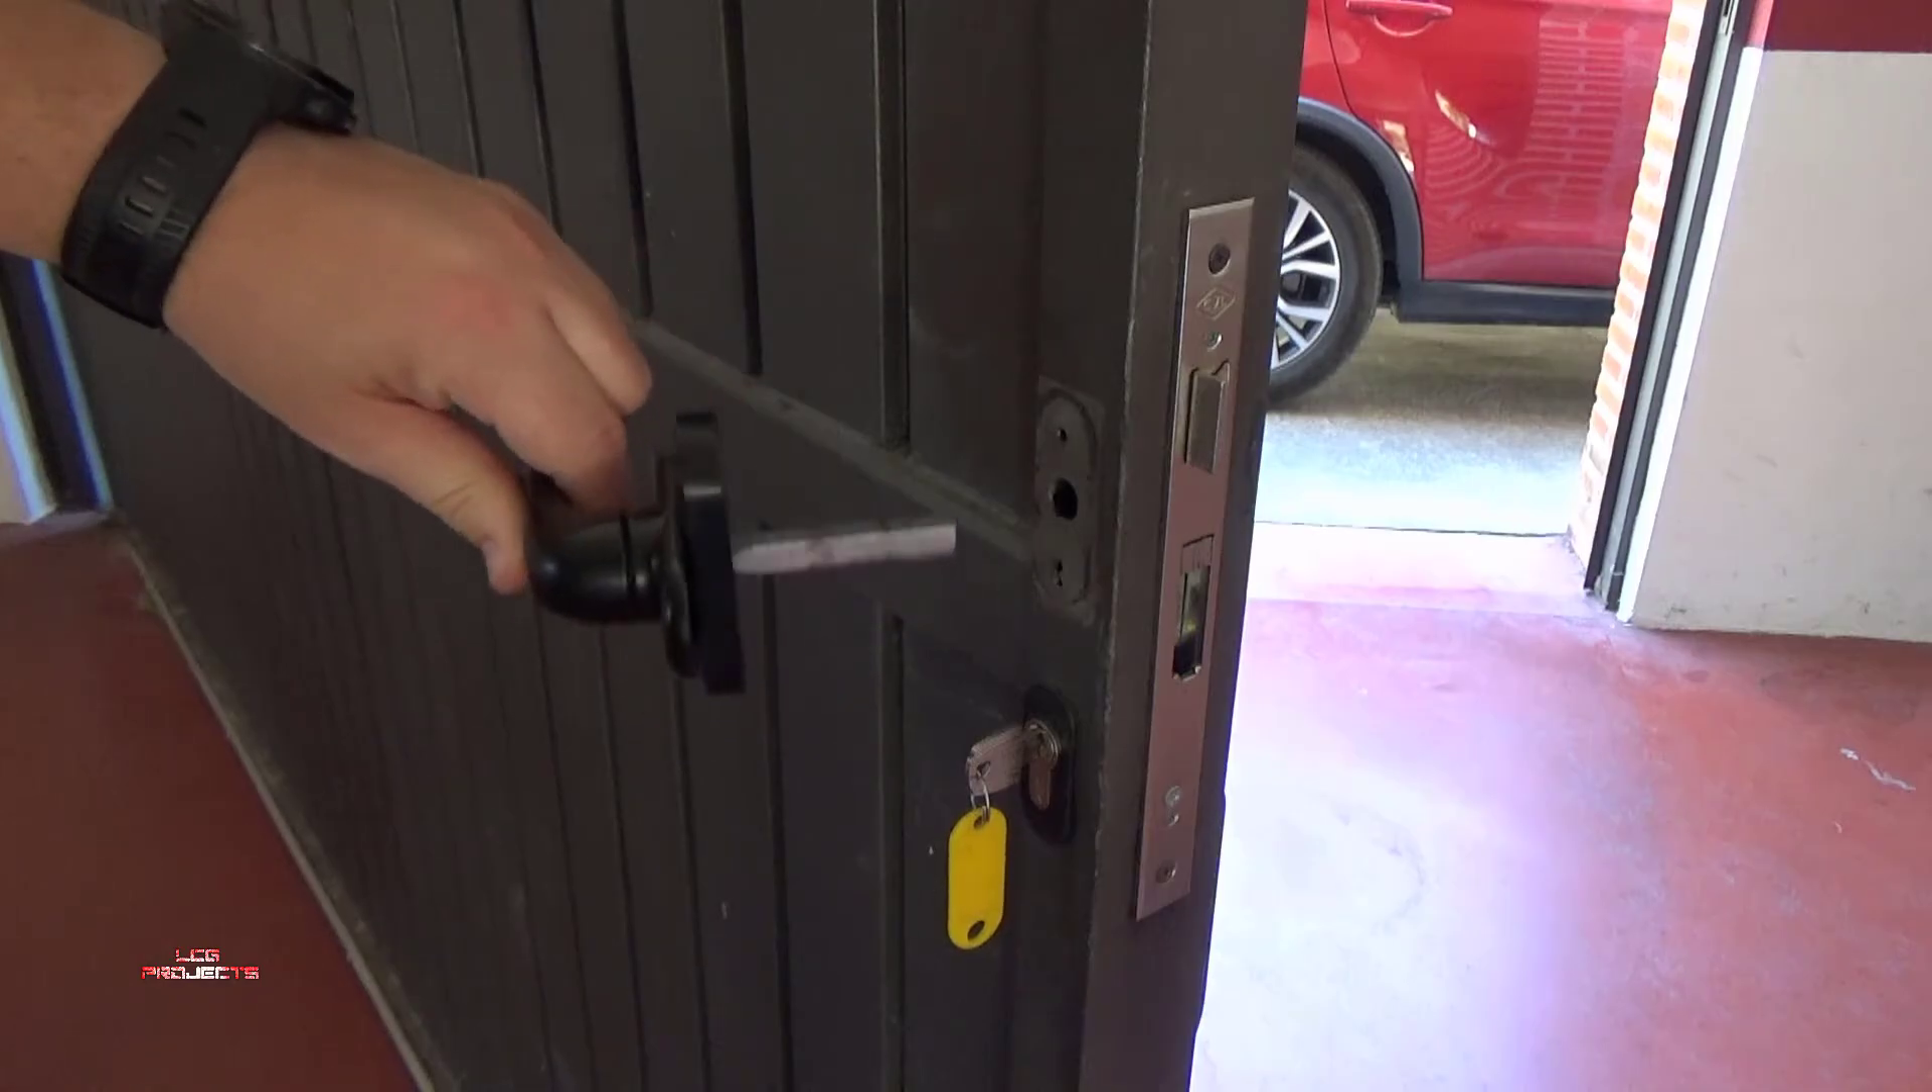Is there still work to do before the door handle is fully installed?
Yes.